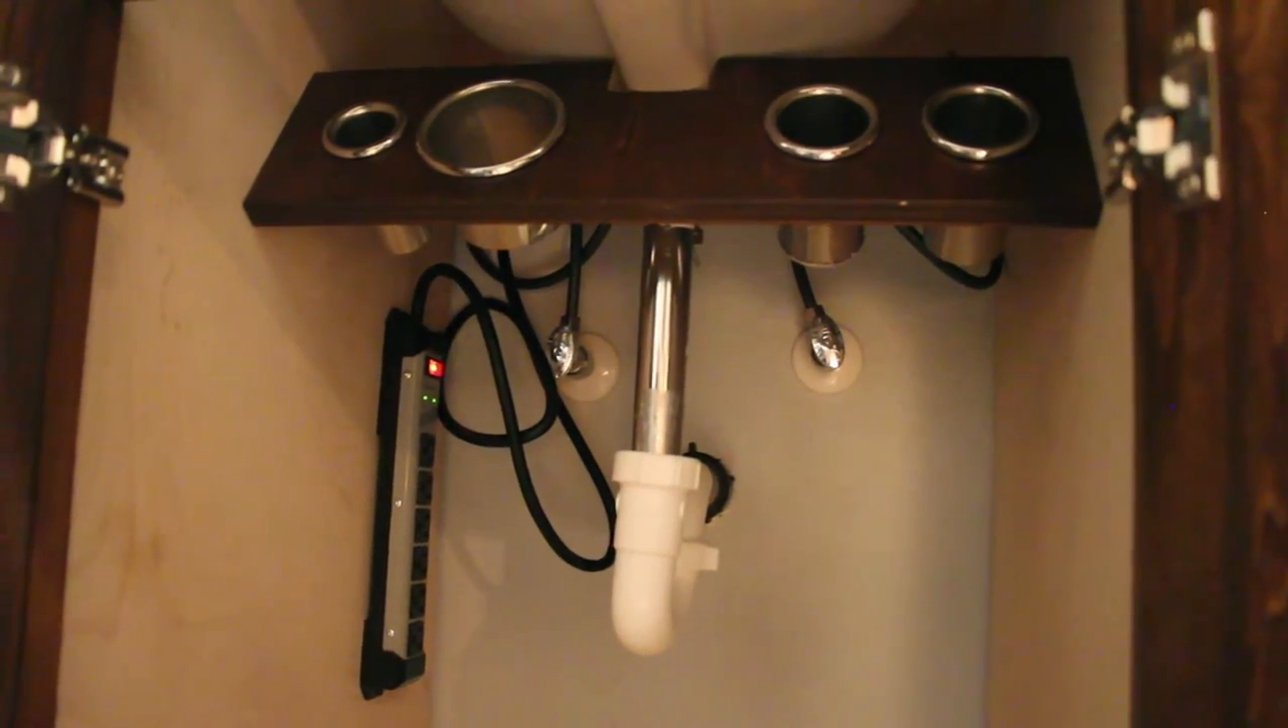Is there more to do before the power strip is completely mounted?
No.